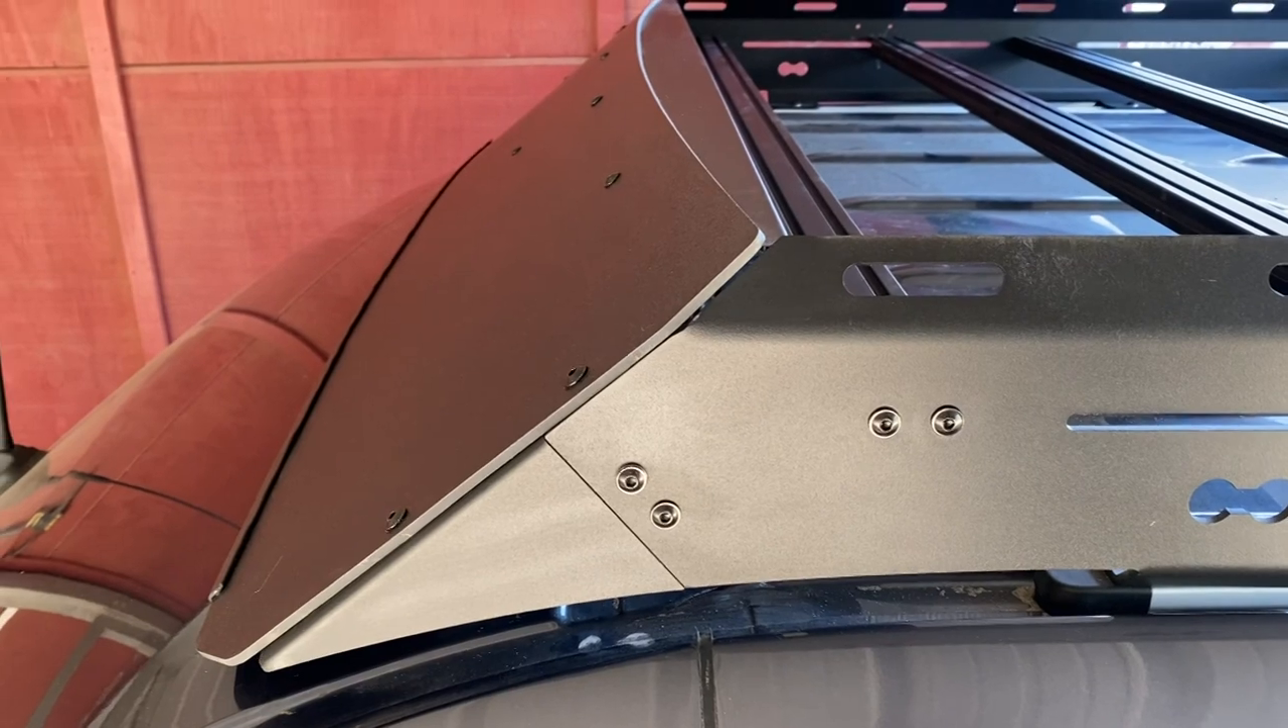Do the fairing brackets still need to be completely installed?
No.